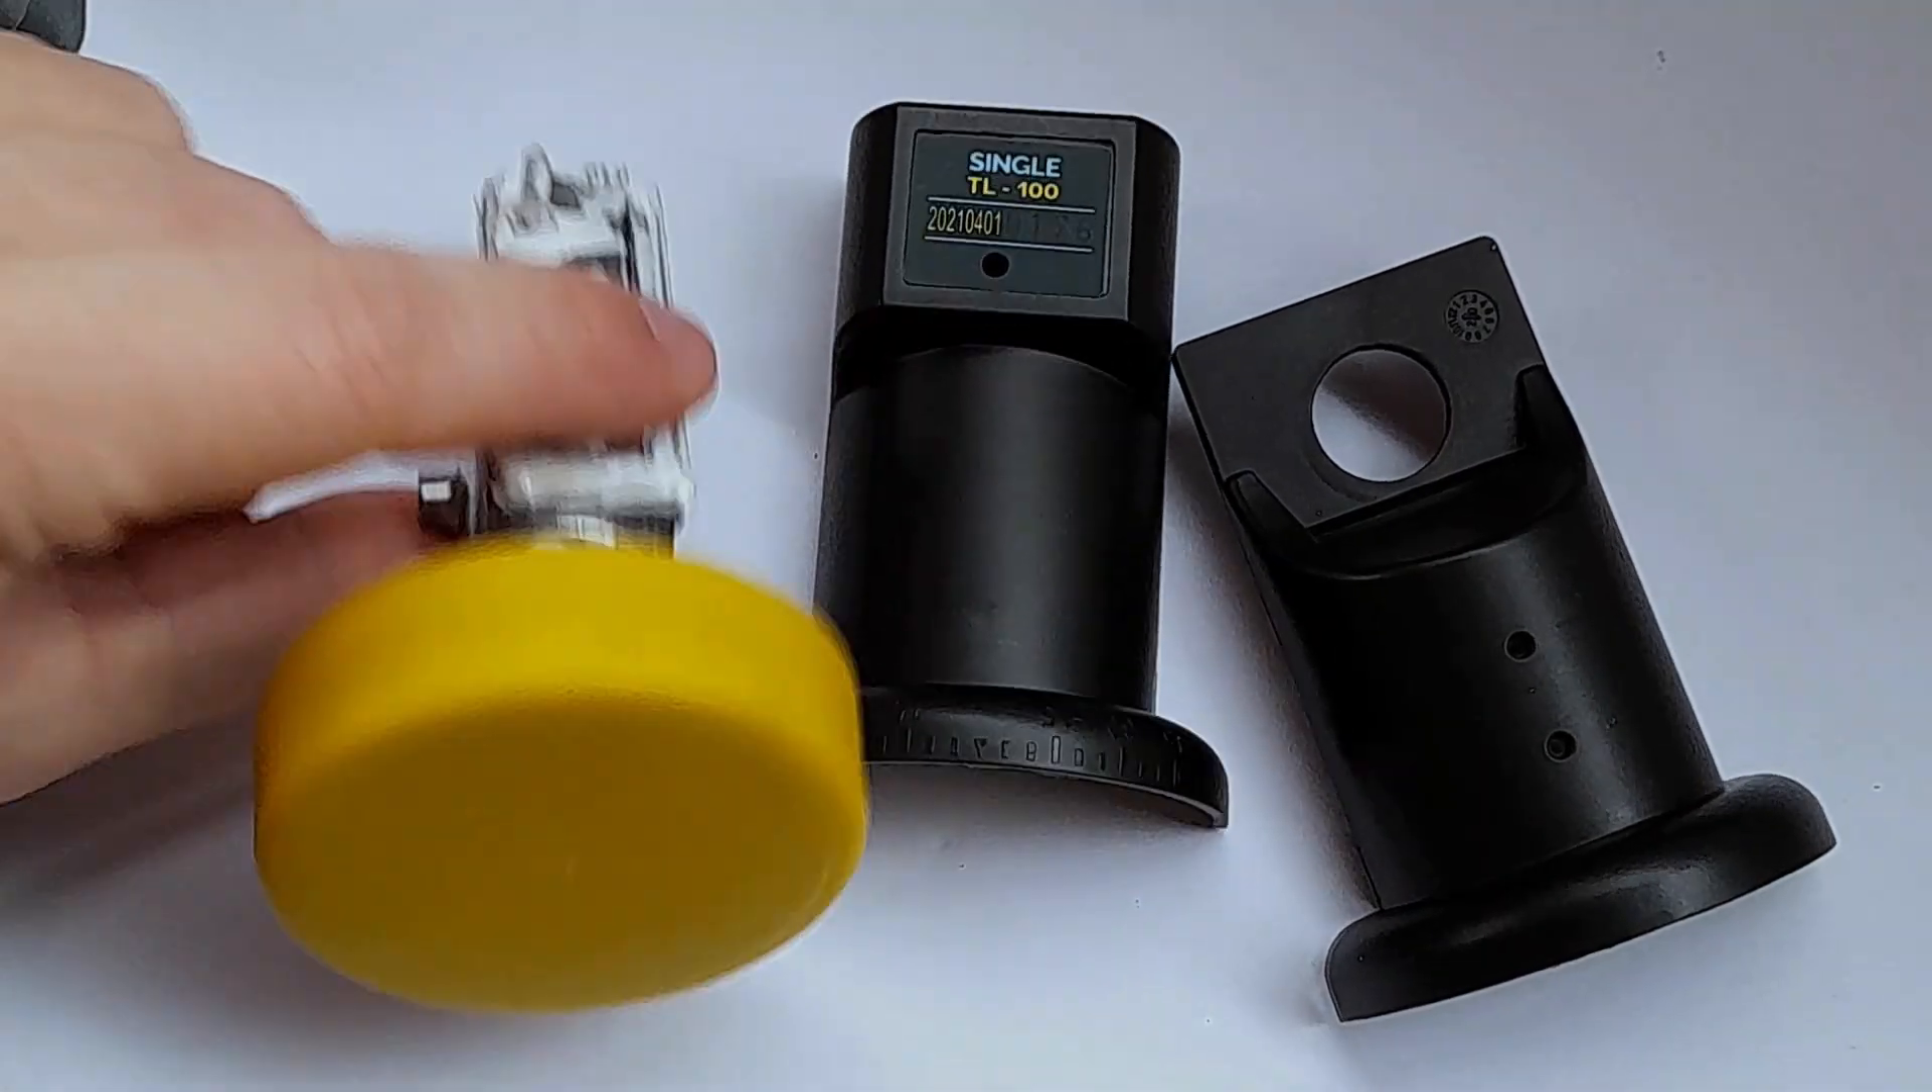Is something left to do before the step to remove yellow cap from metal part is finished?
Yes.